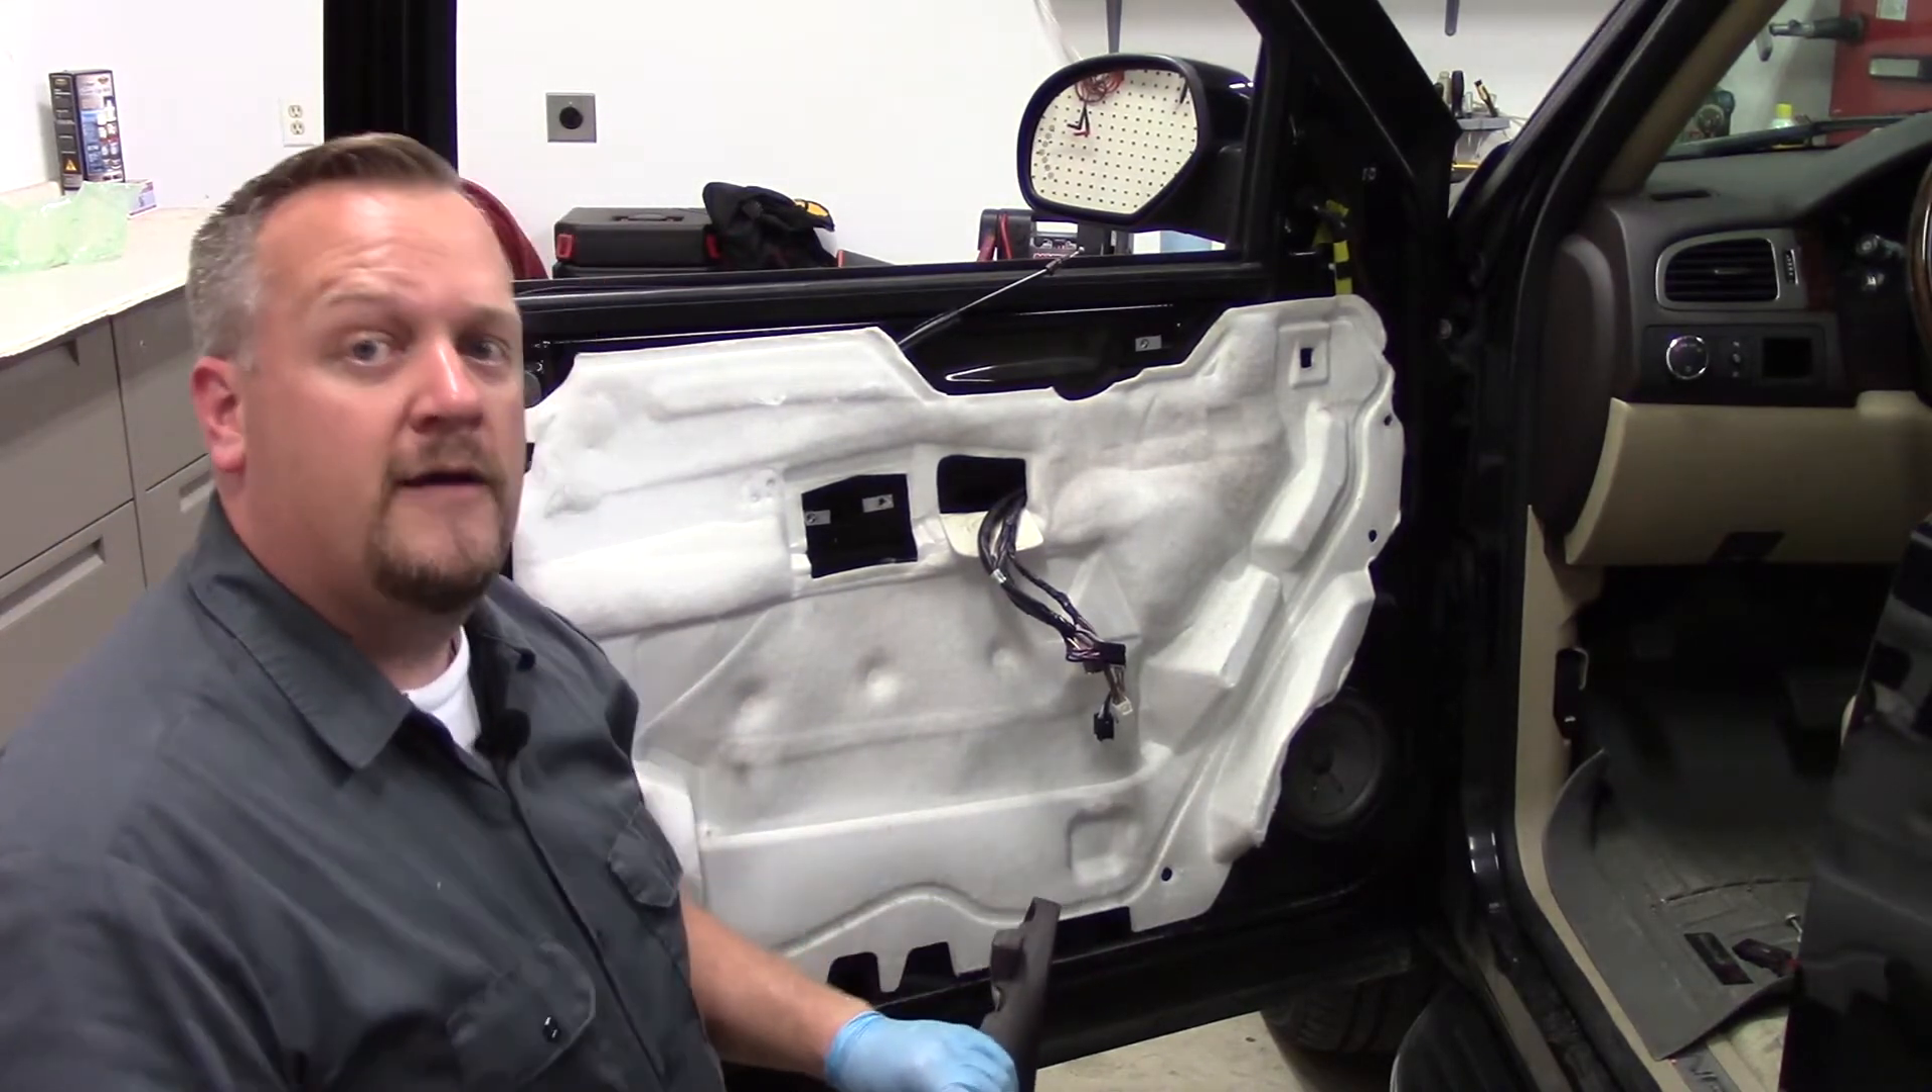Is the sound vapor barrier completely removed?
No.